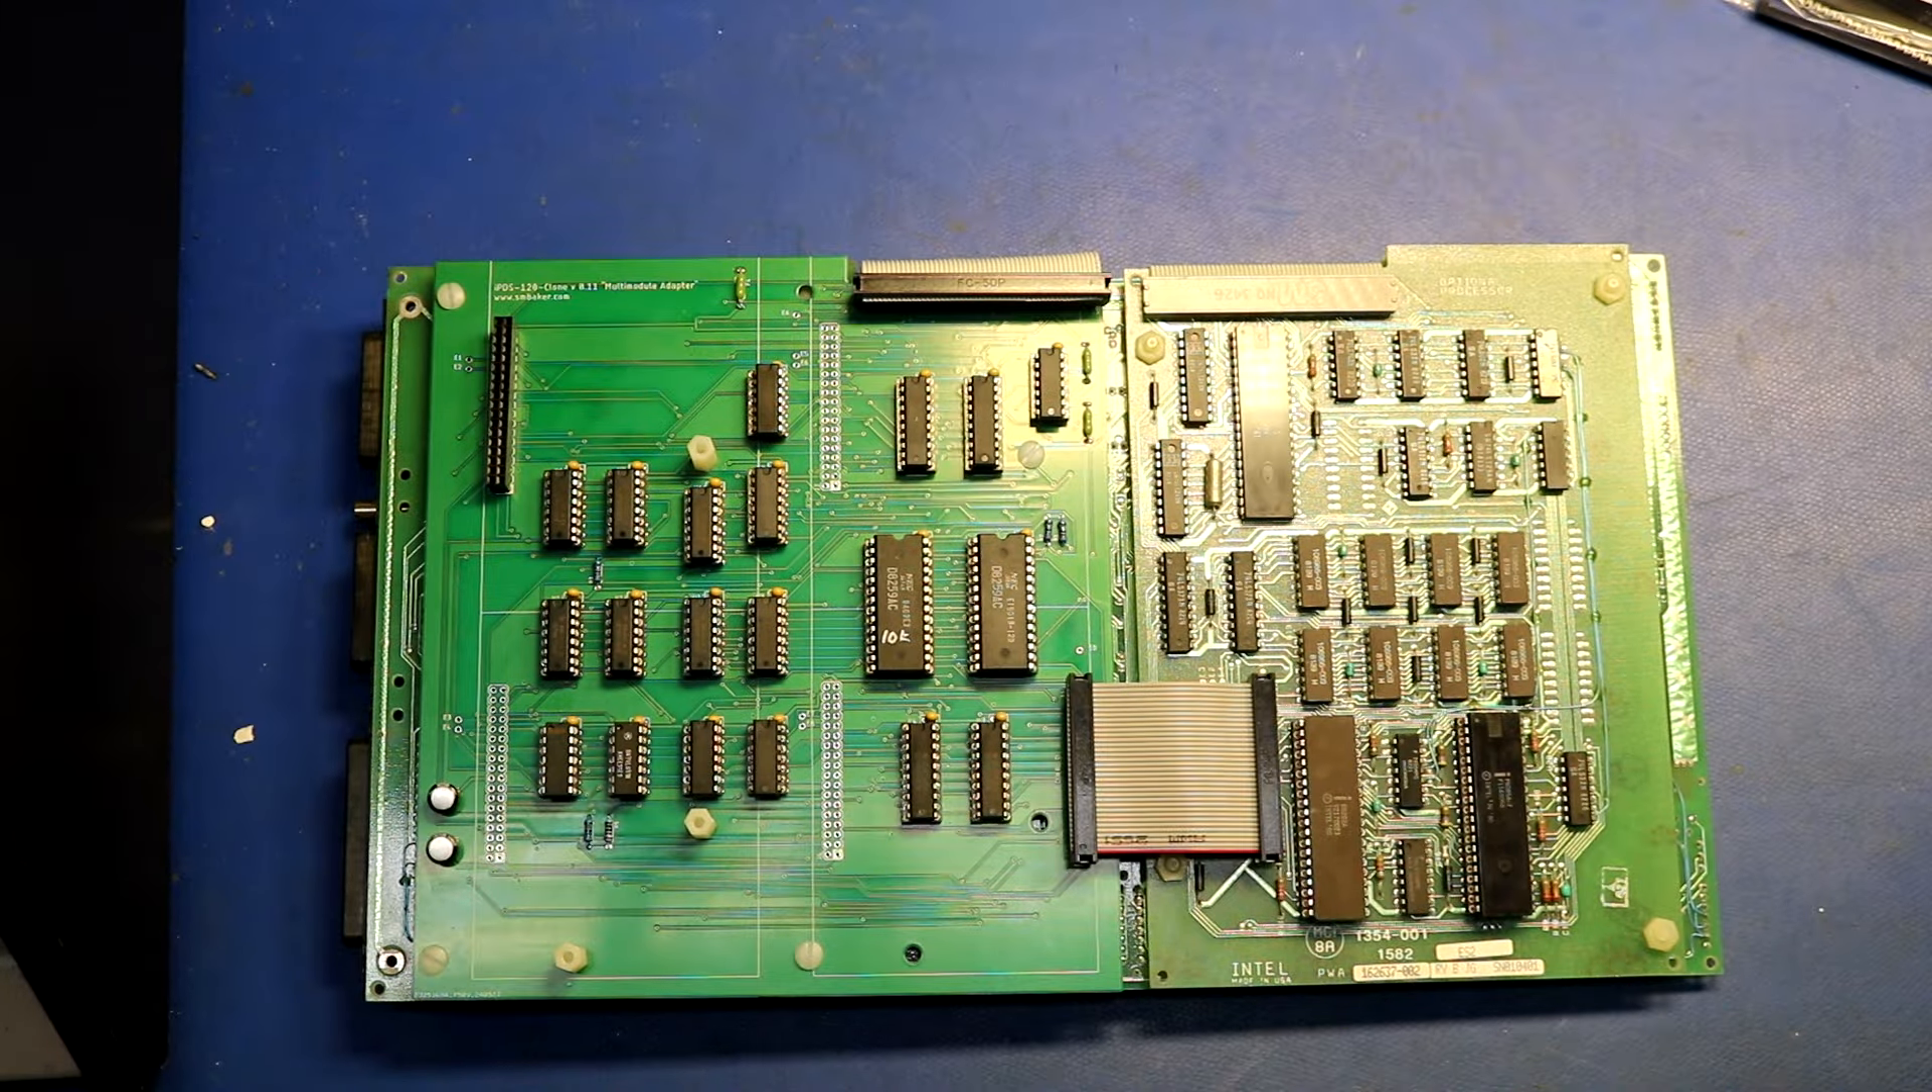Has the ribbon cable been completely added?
Yes.